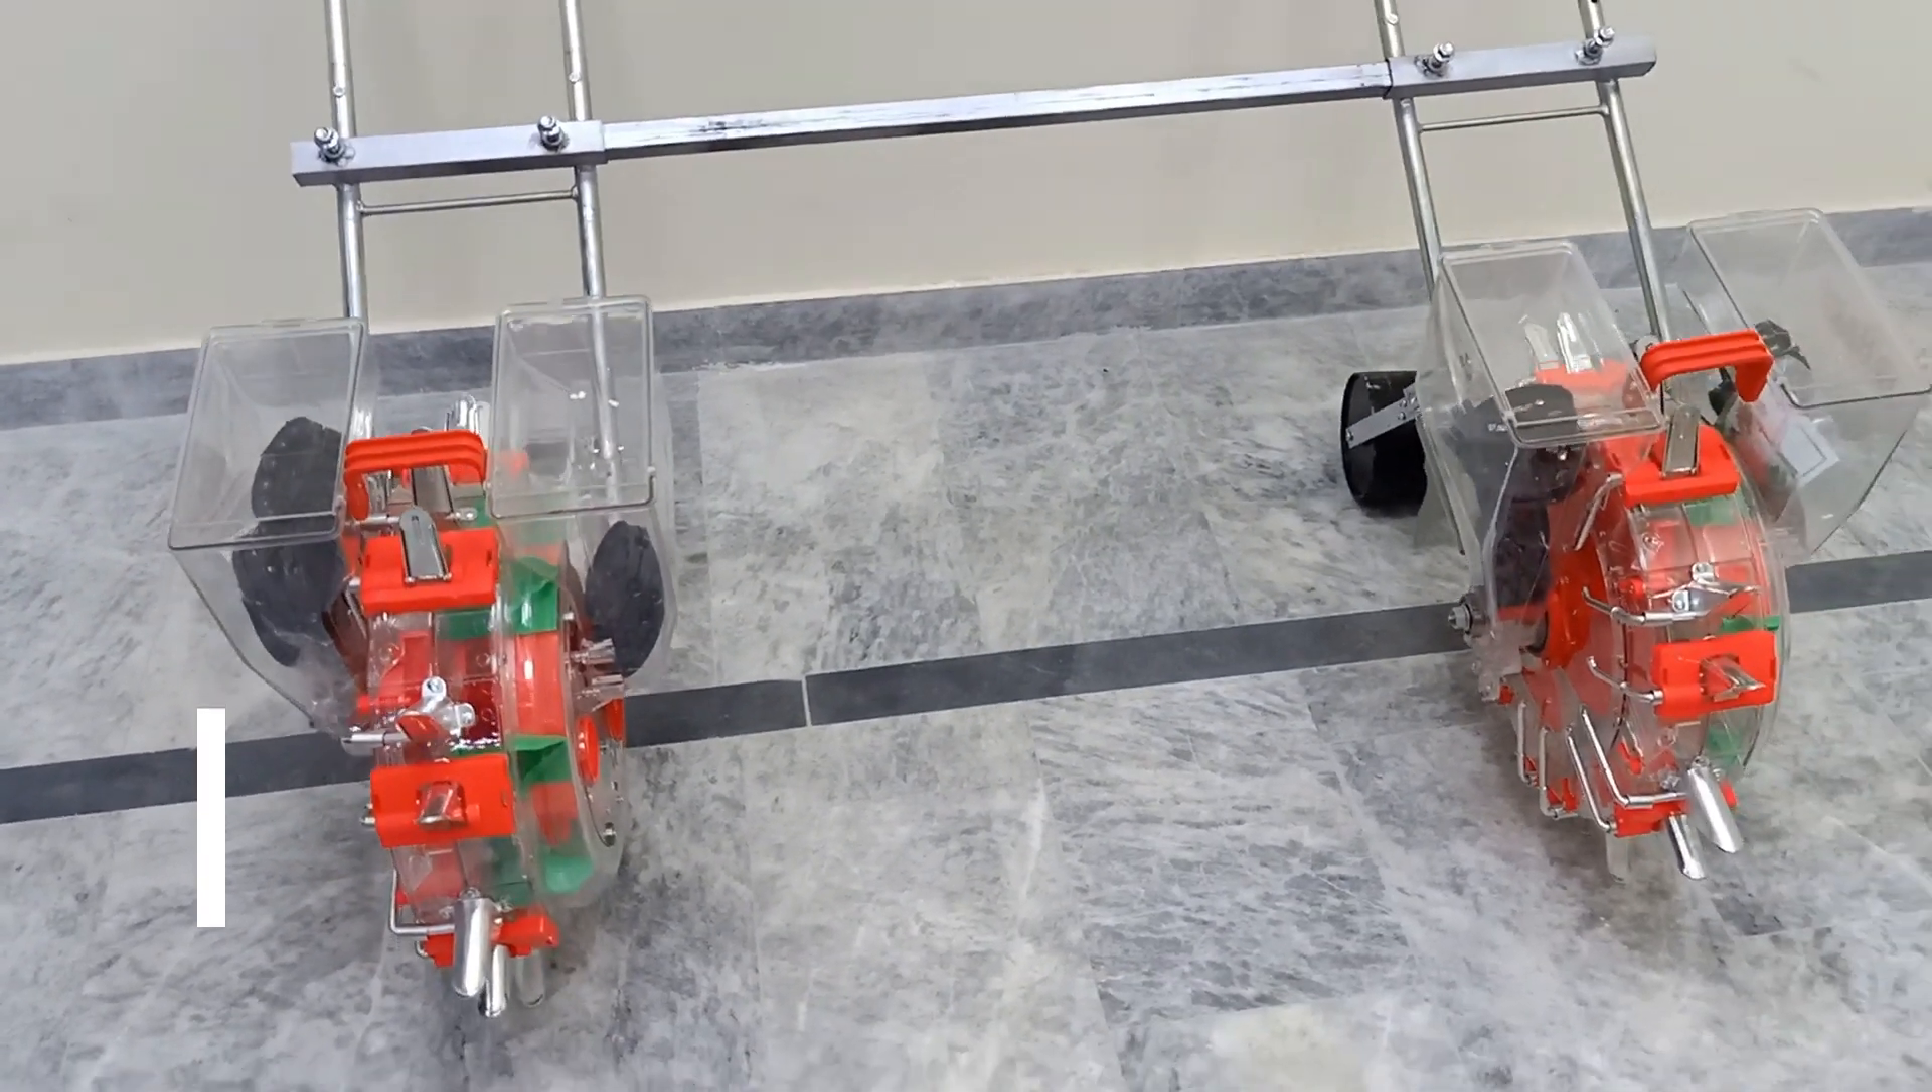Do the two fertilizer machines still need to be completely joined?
No.